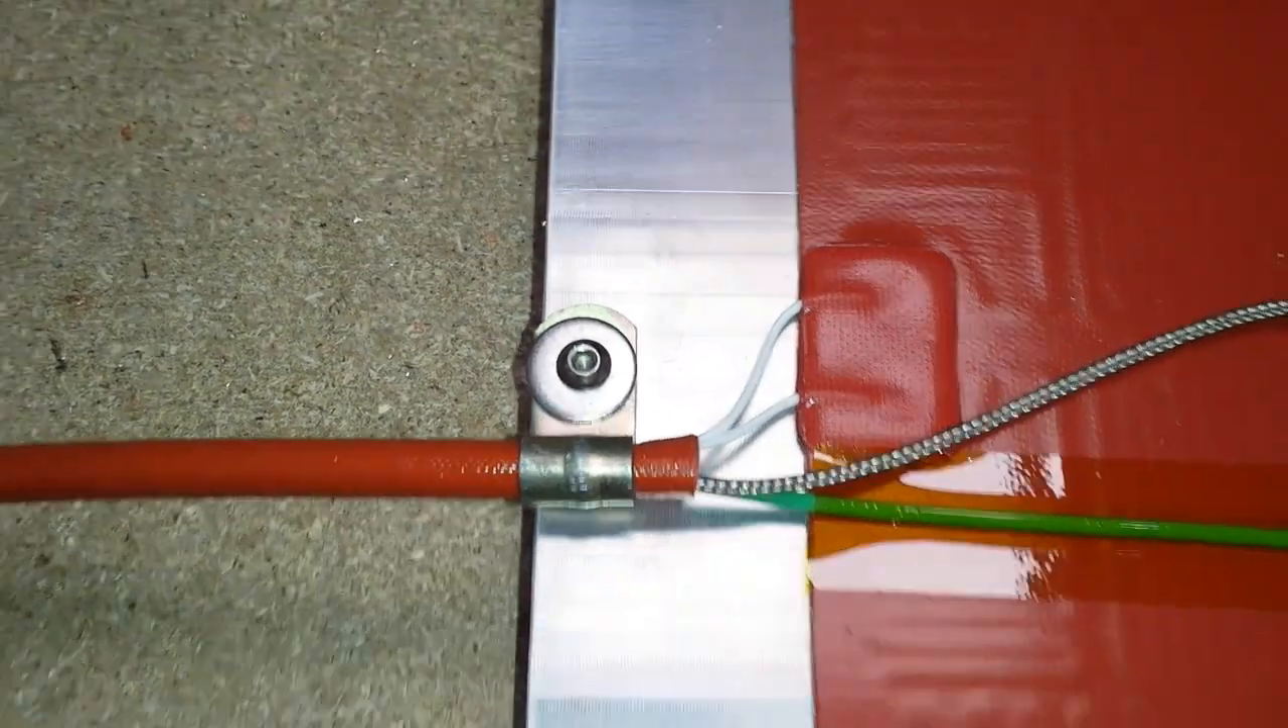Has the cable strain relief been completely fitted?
Yes.